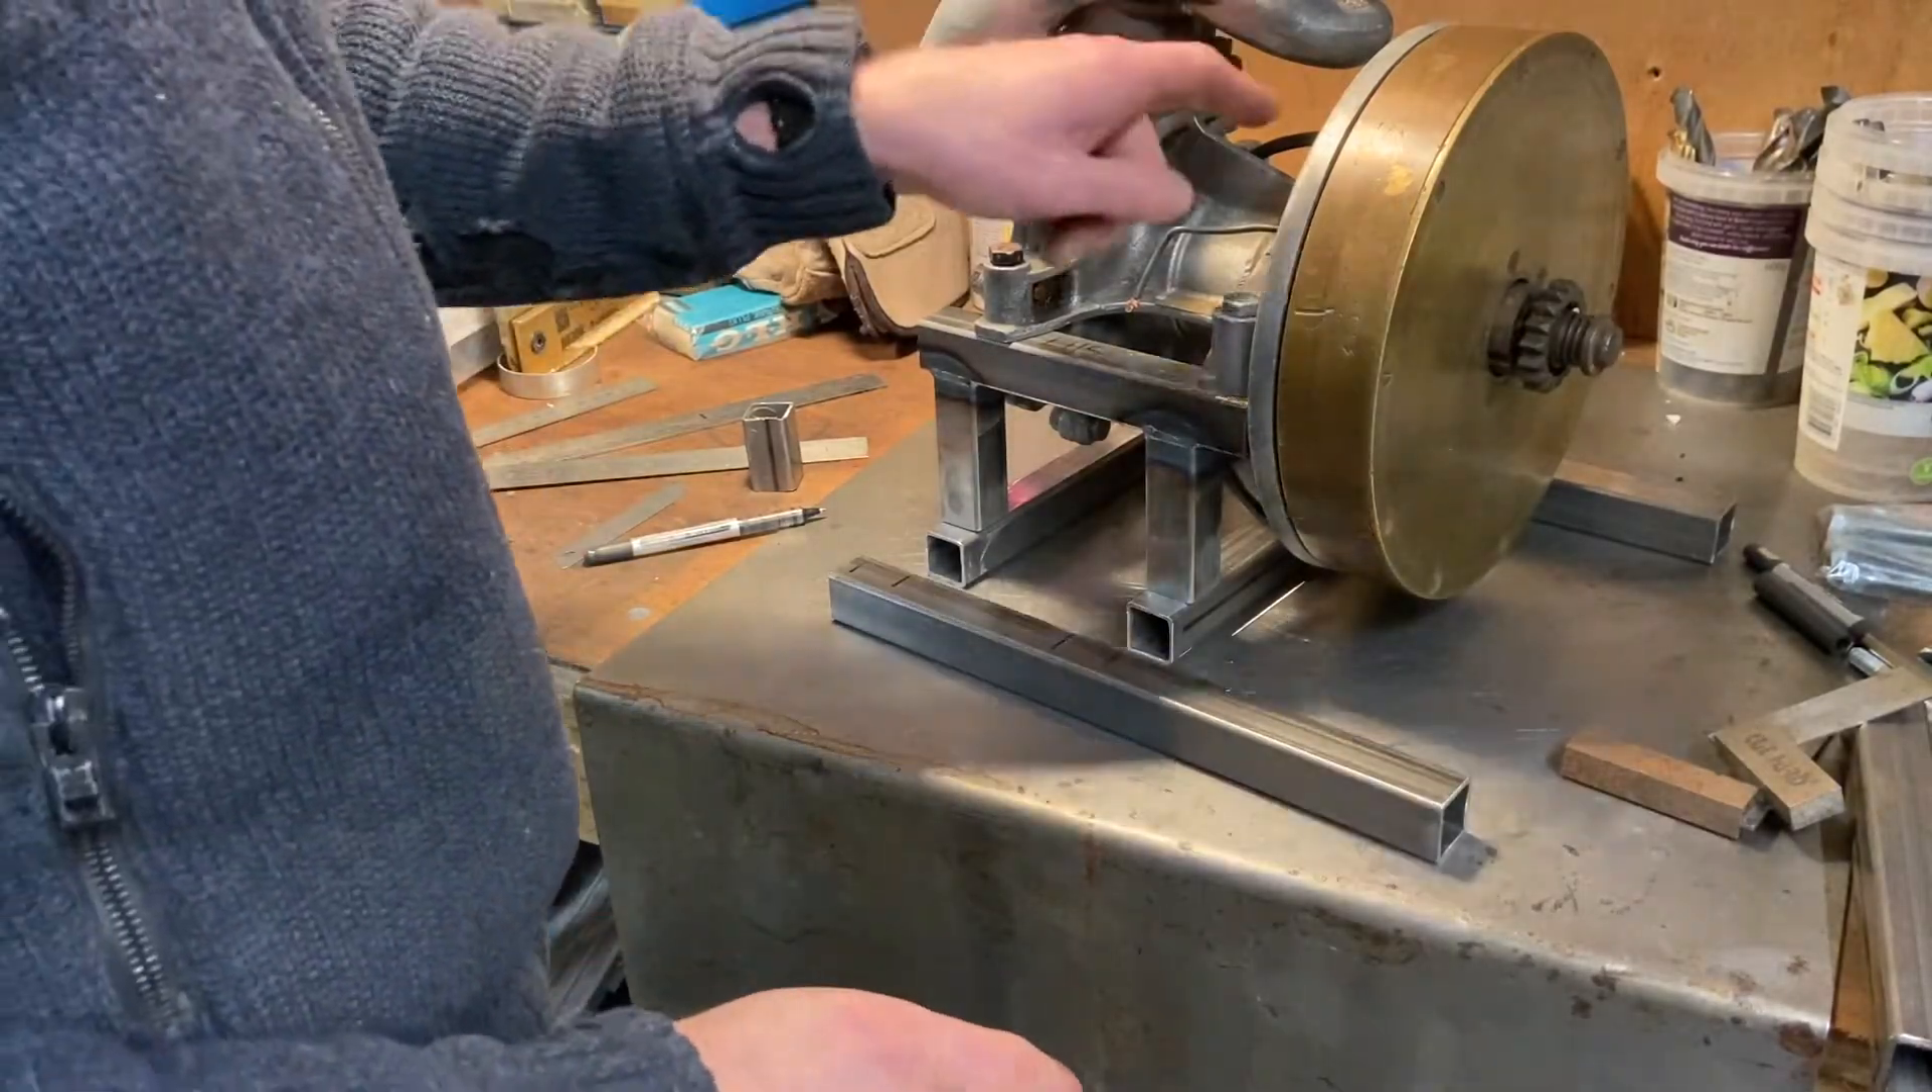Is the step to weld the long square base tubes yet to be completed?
Yes.